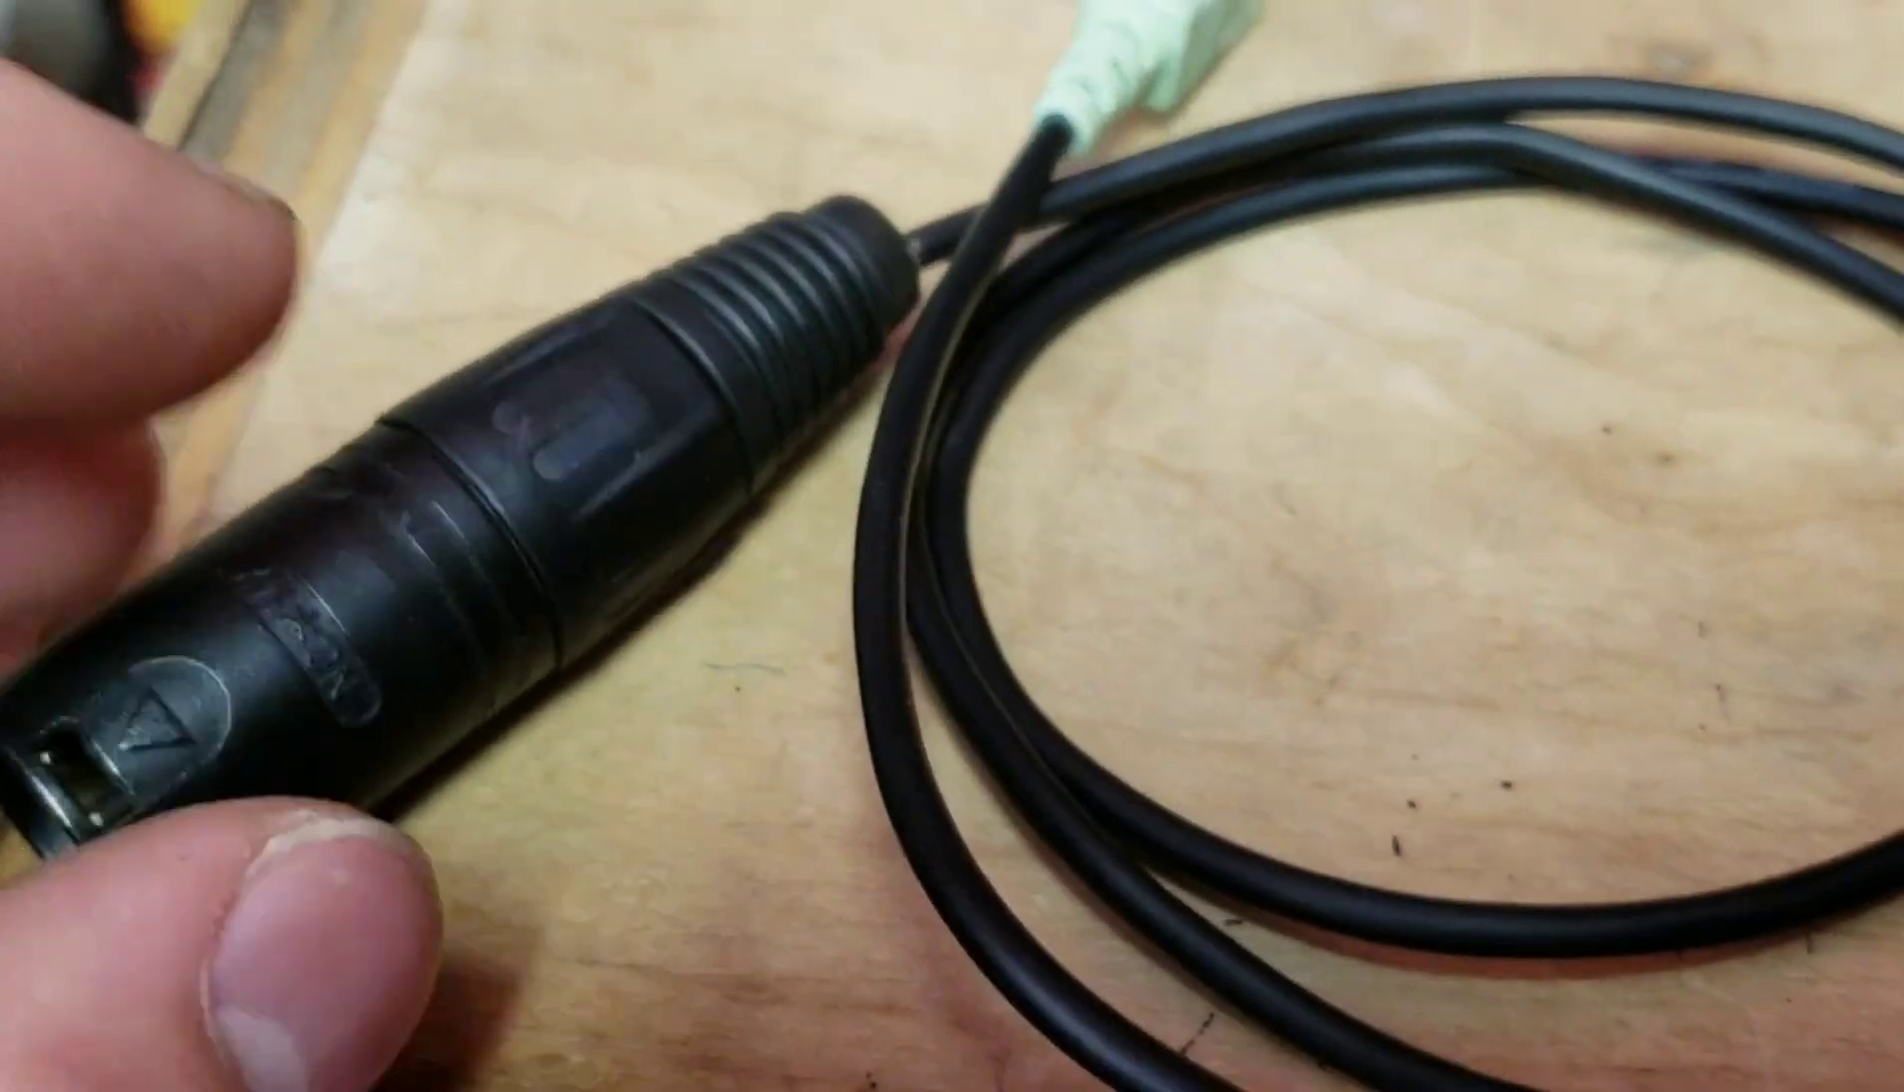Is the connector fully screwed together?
Yes.